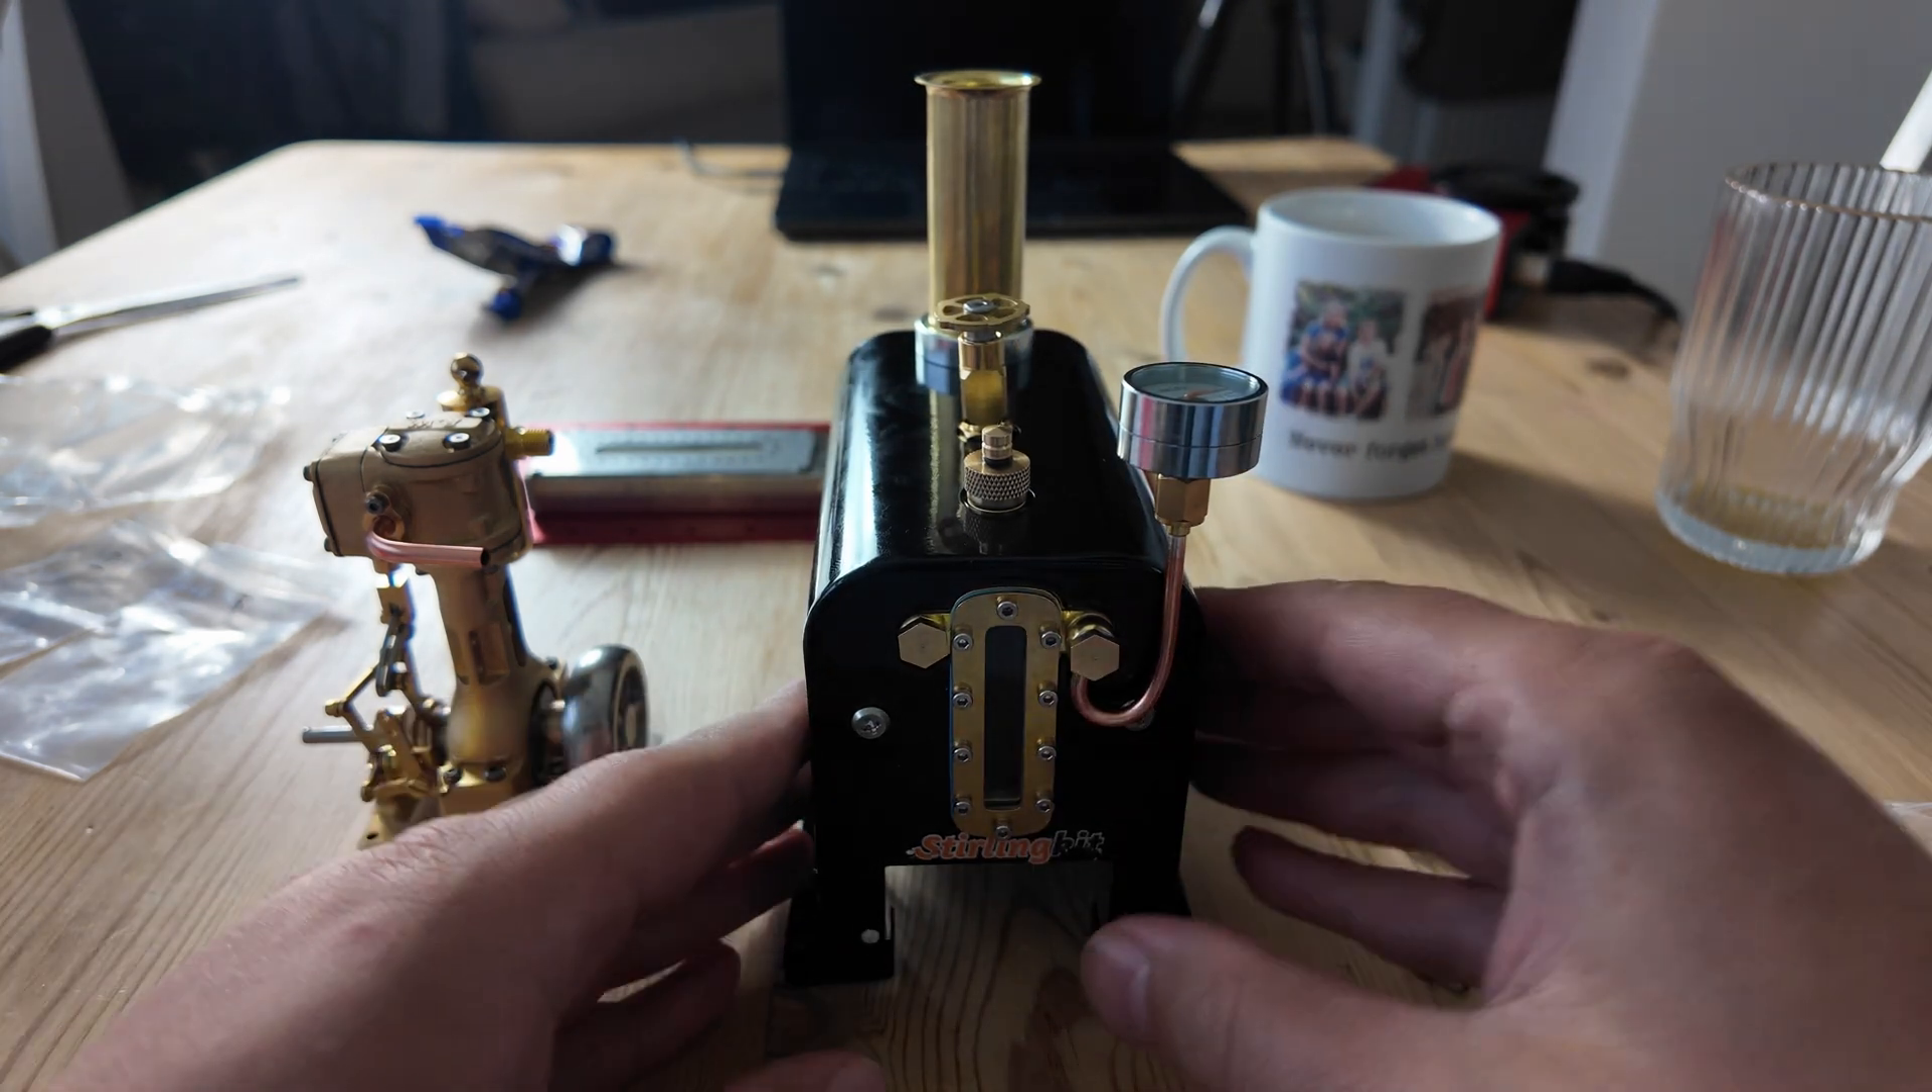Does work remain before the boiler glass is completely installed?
No.